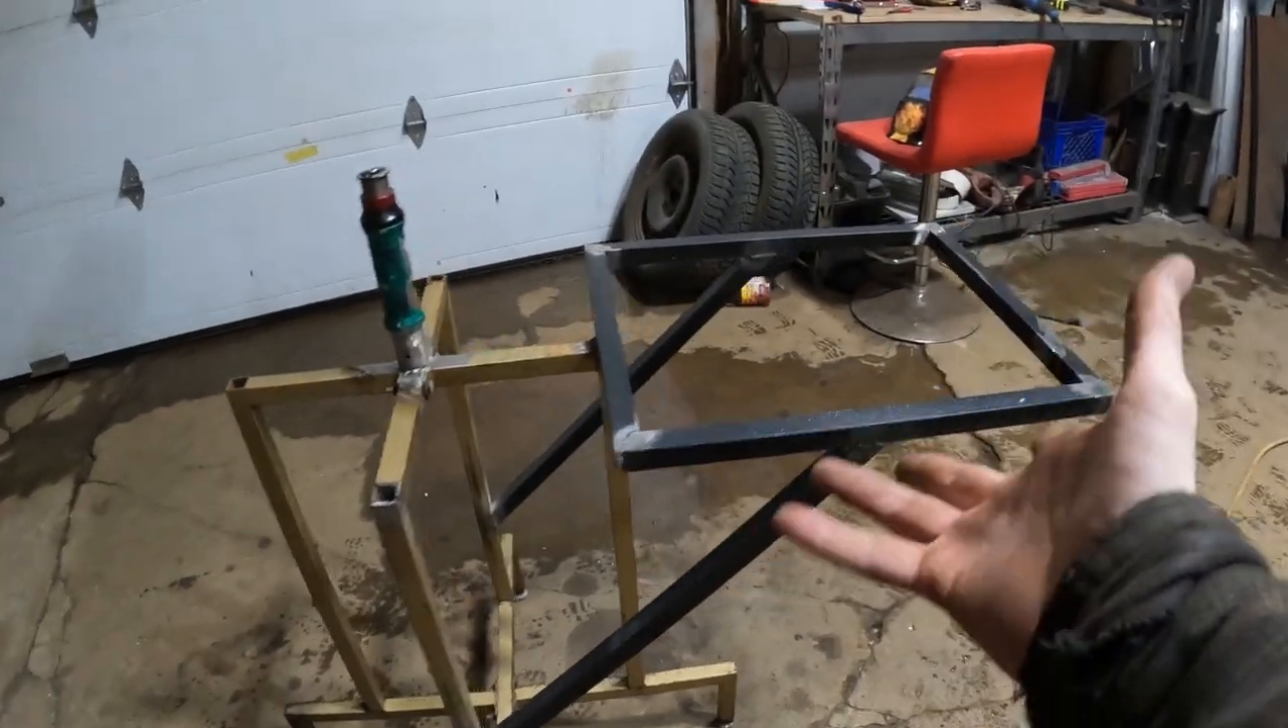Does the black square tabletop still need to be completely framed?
No.